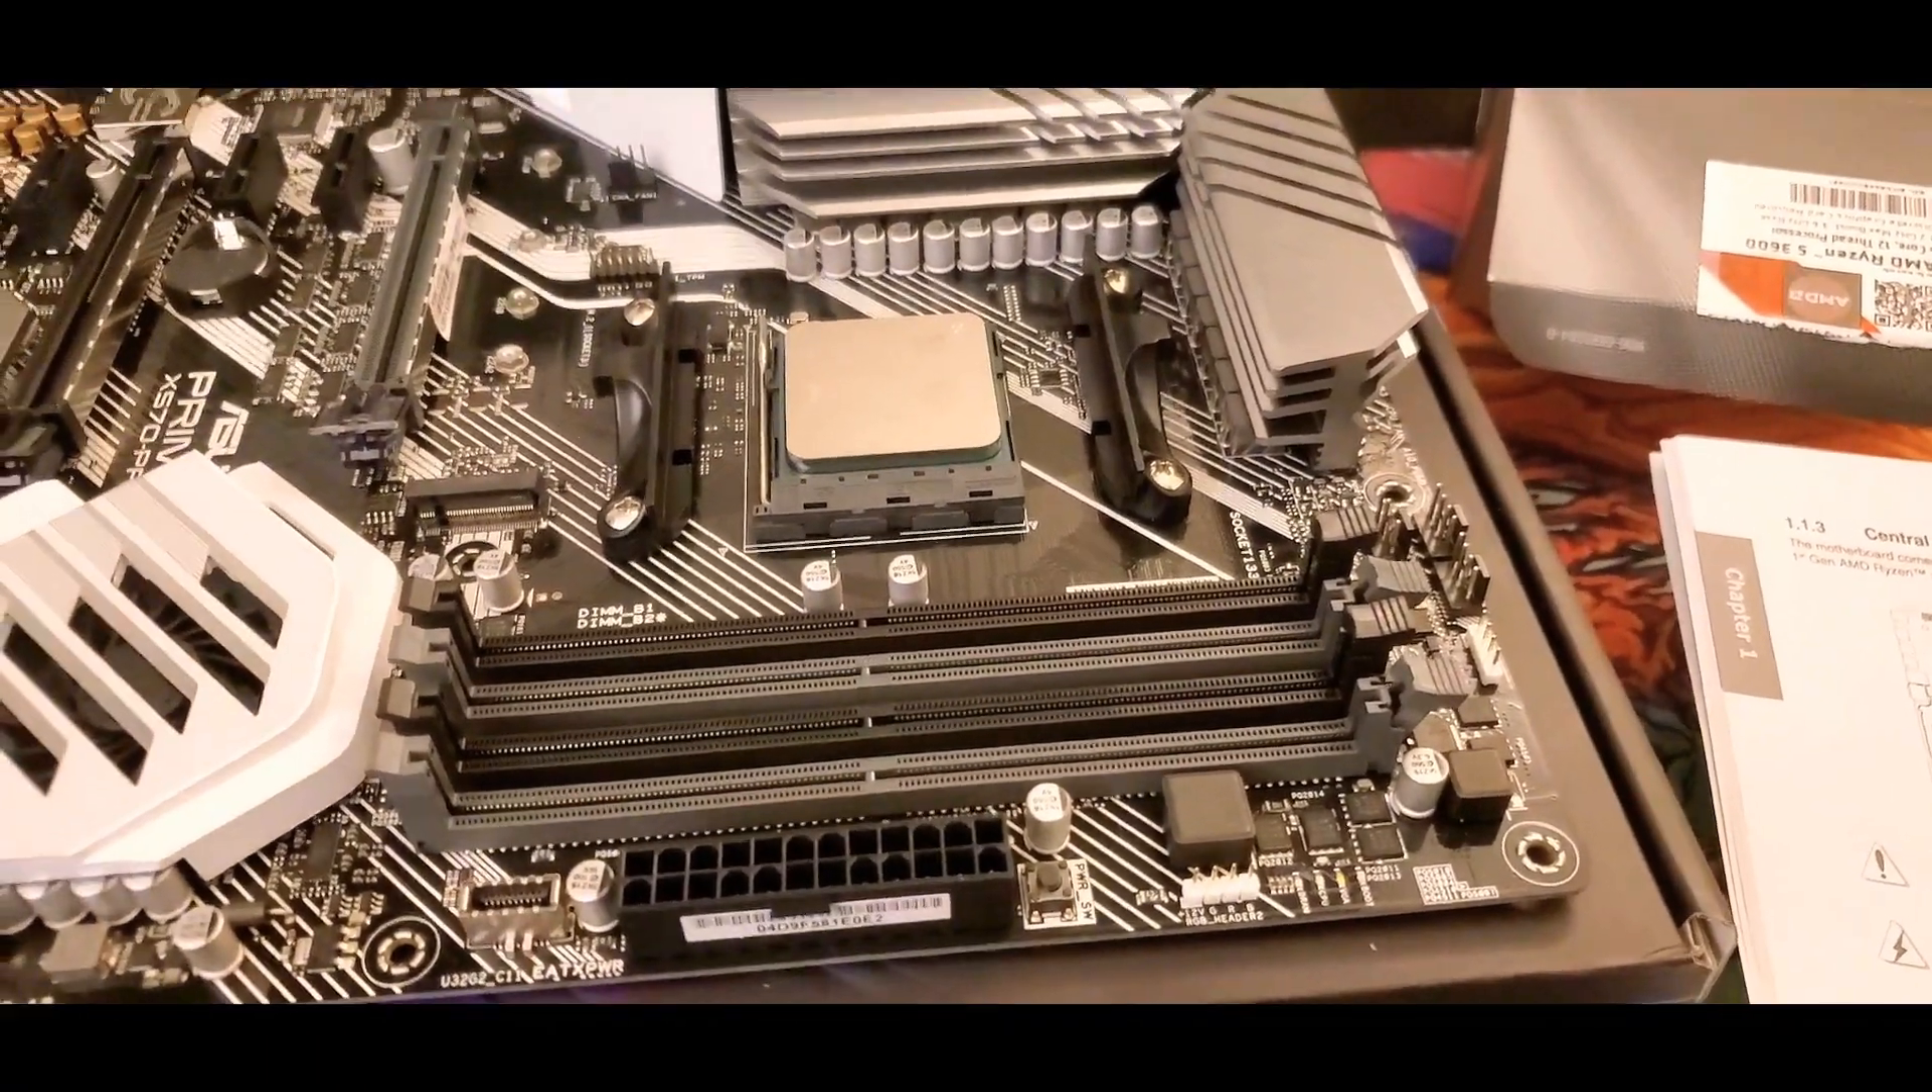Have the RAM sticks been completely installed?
No.